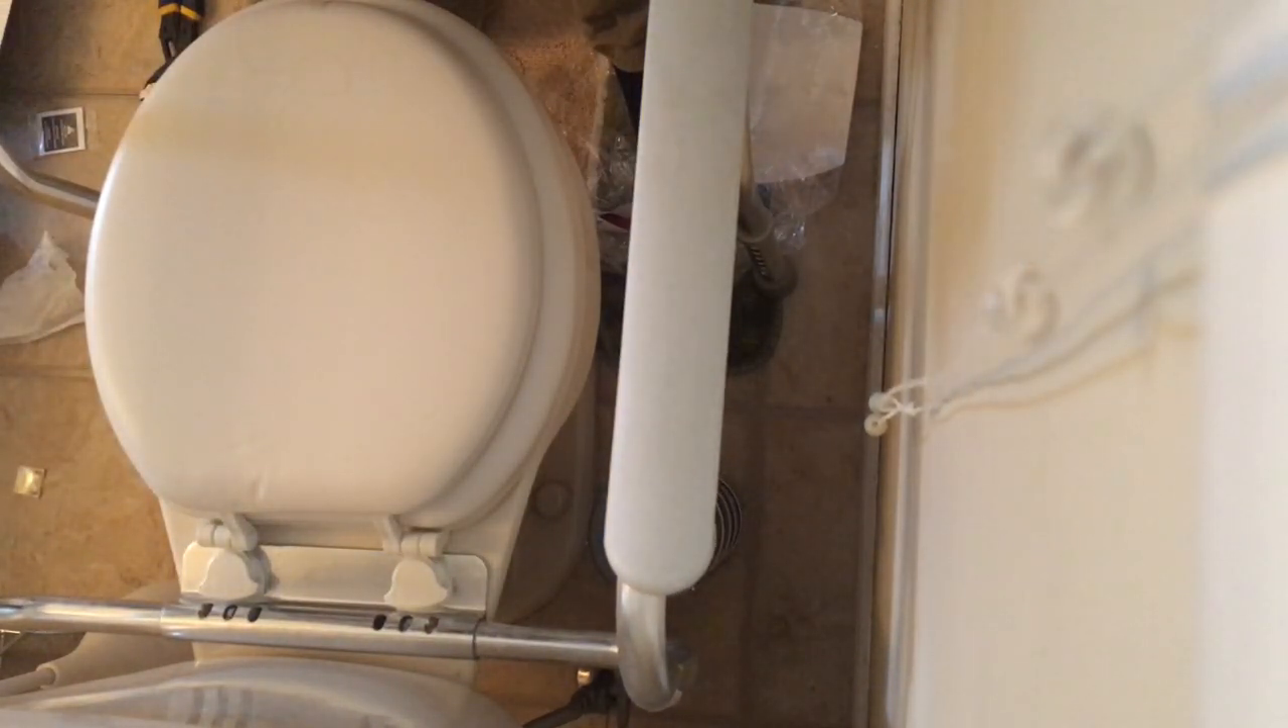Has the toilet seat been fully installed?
Yes.